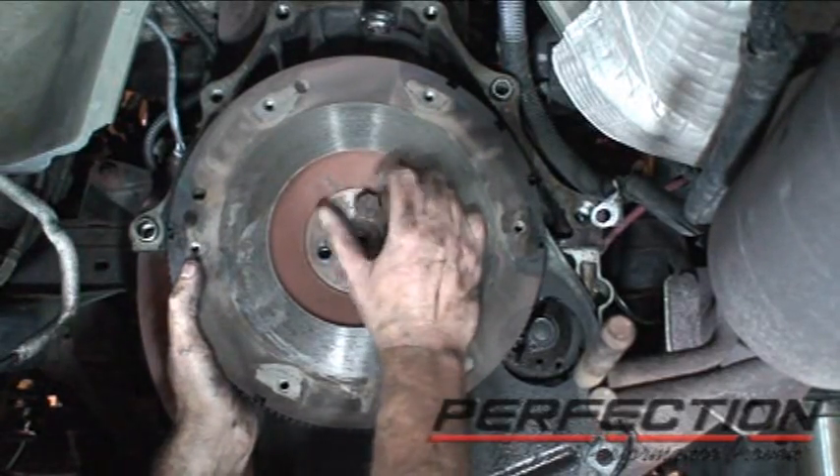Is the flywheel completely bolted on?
No.